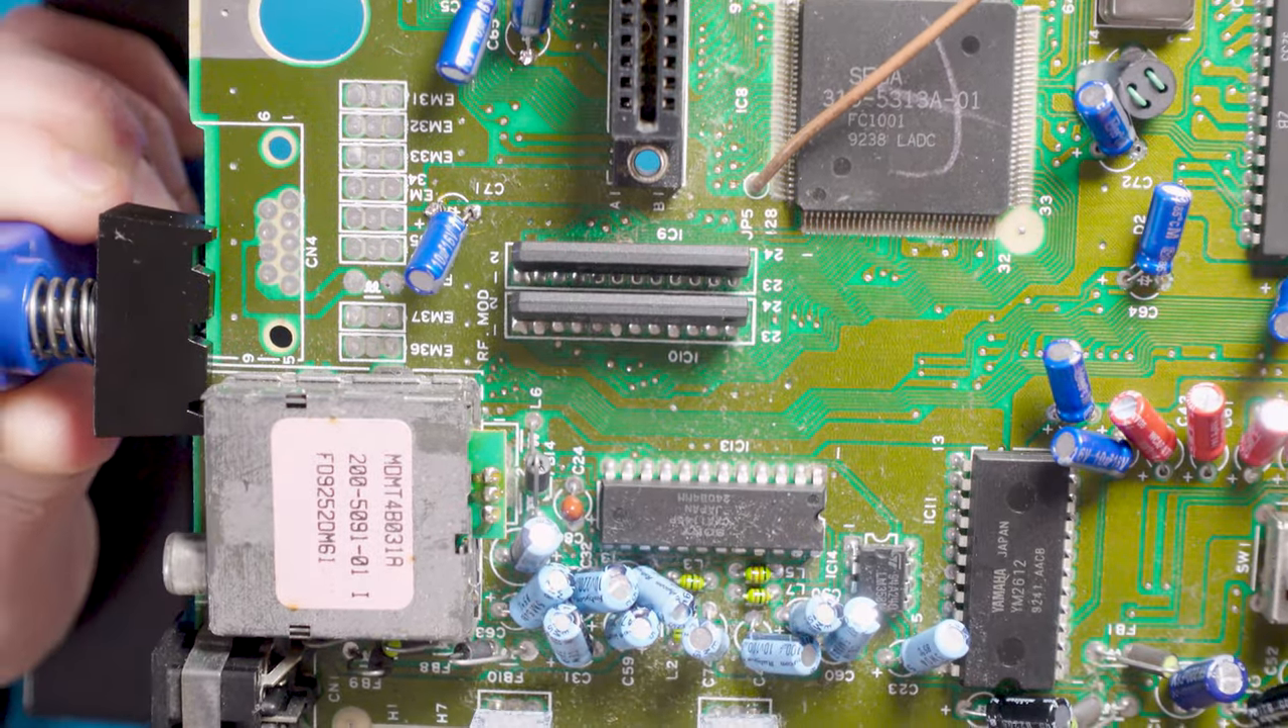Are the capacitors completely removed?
No.